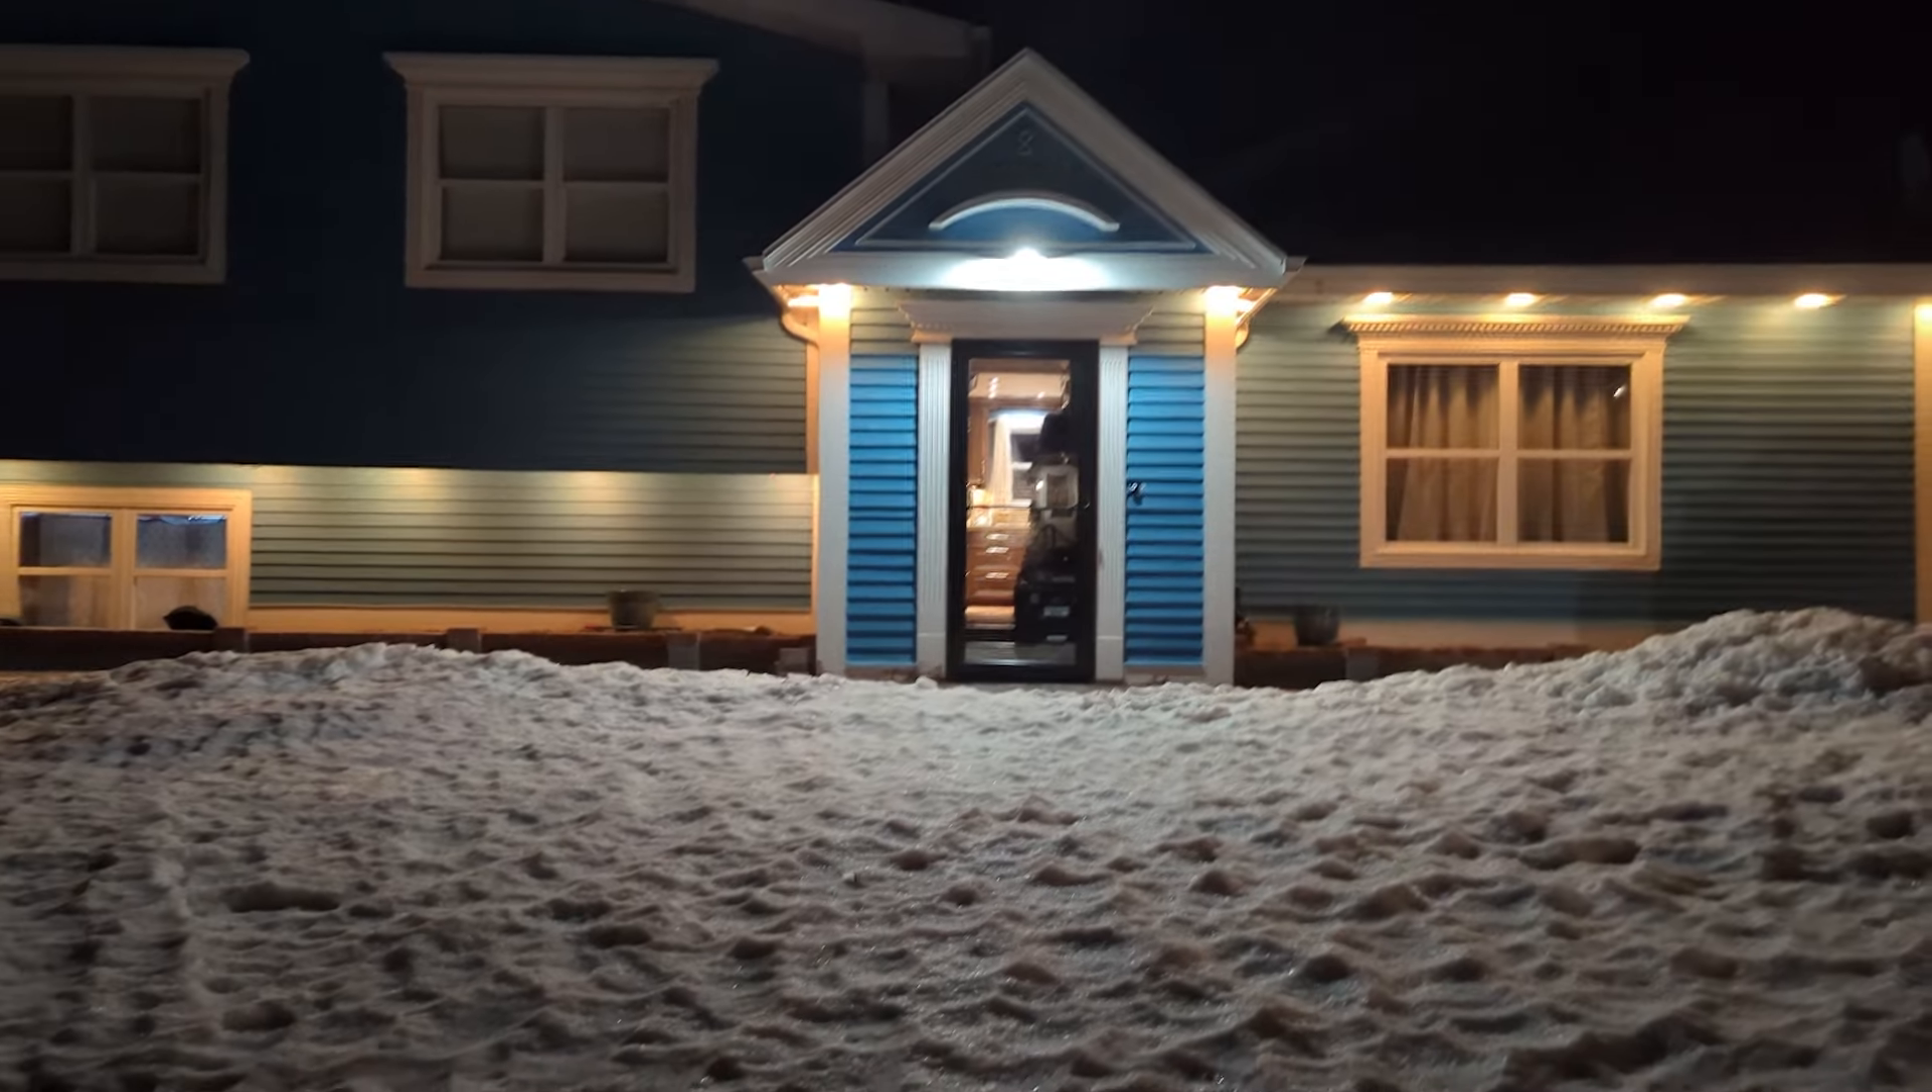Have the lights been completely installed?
Yes.